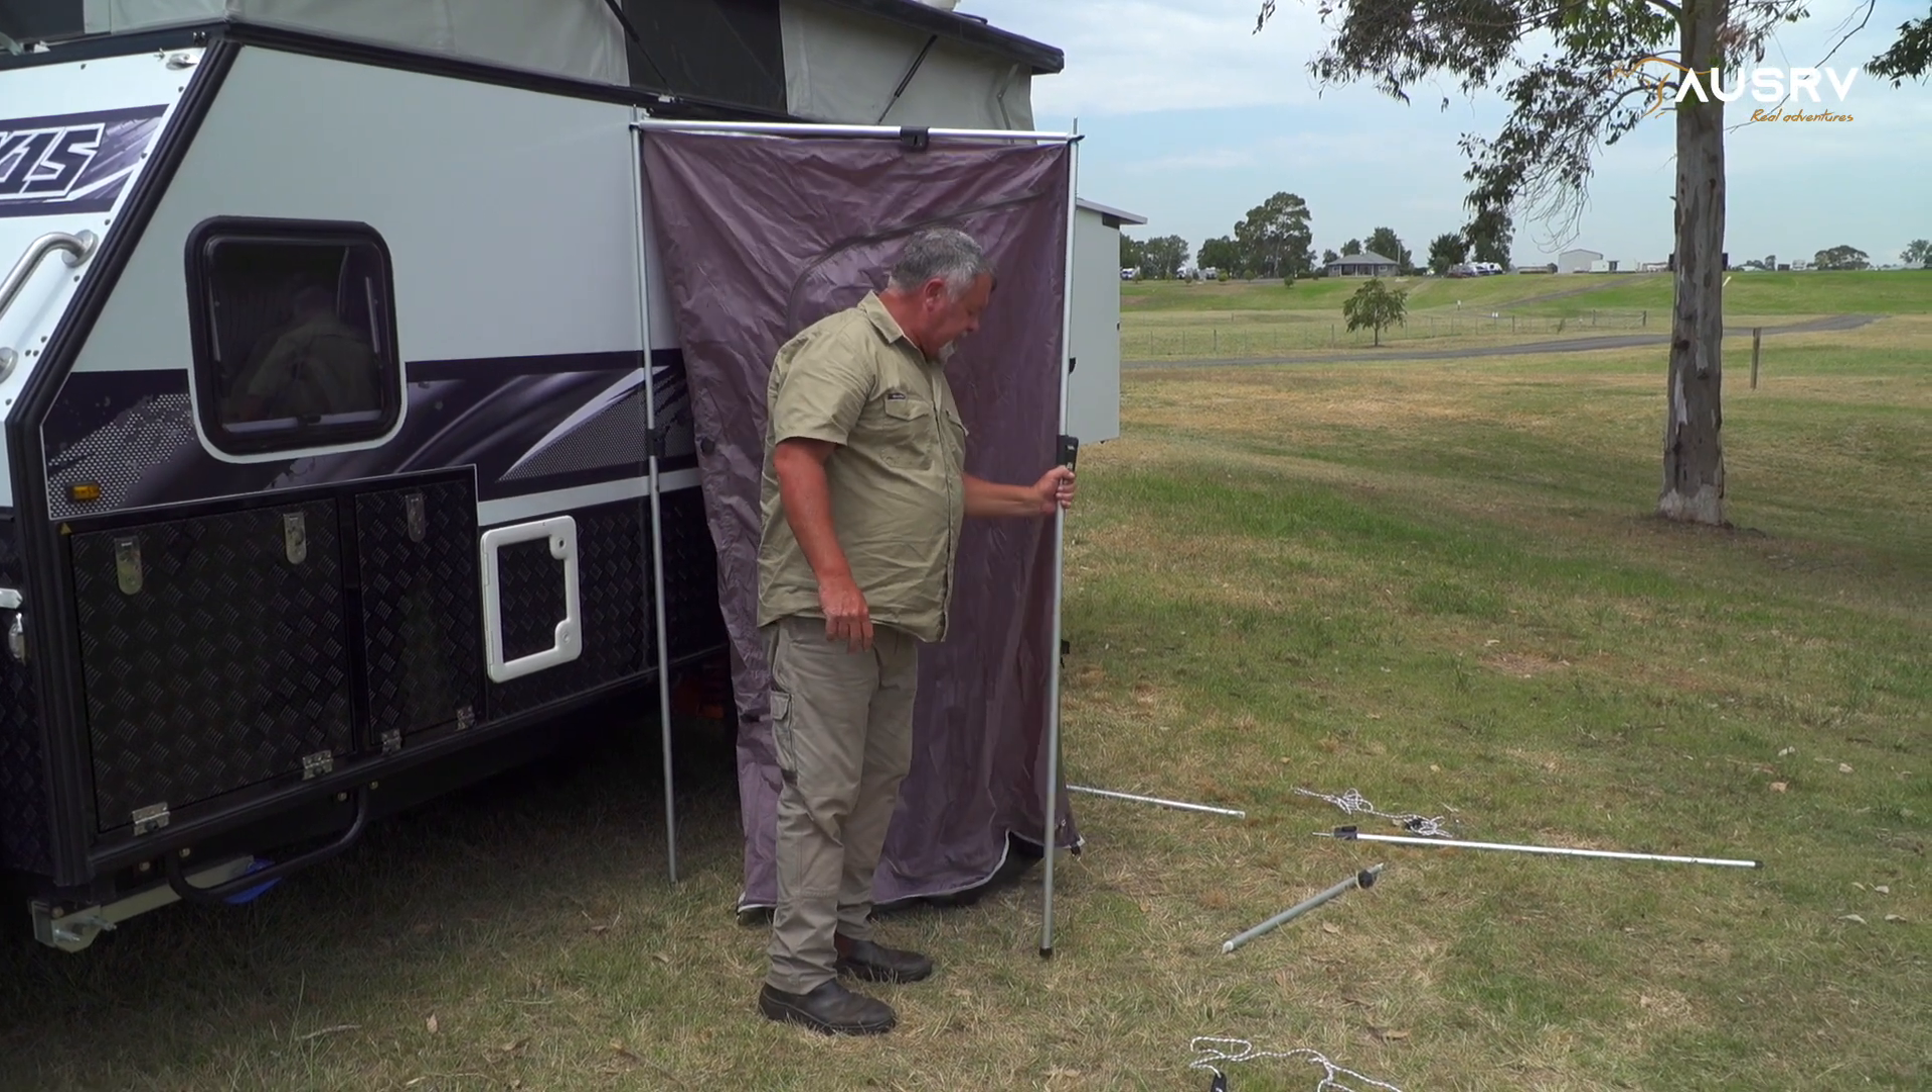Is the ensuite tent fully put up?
No.